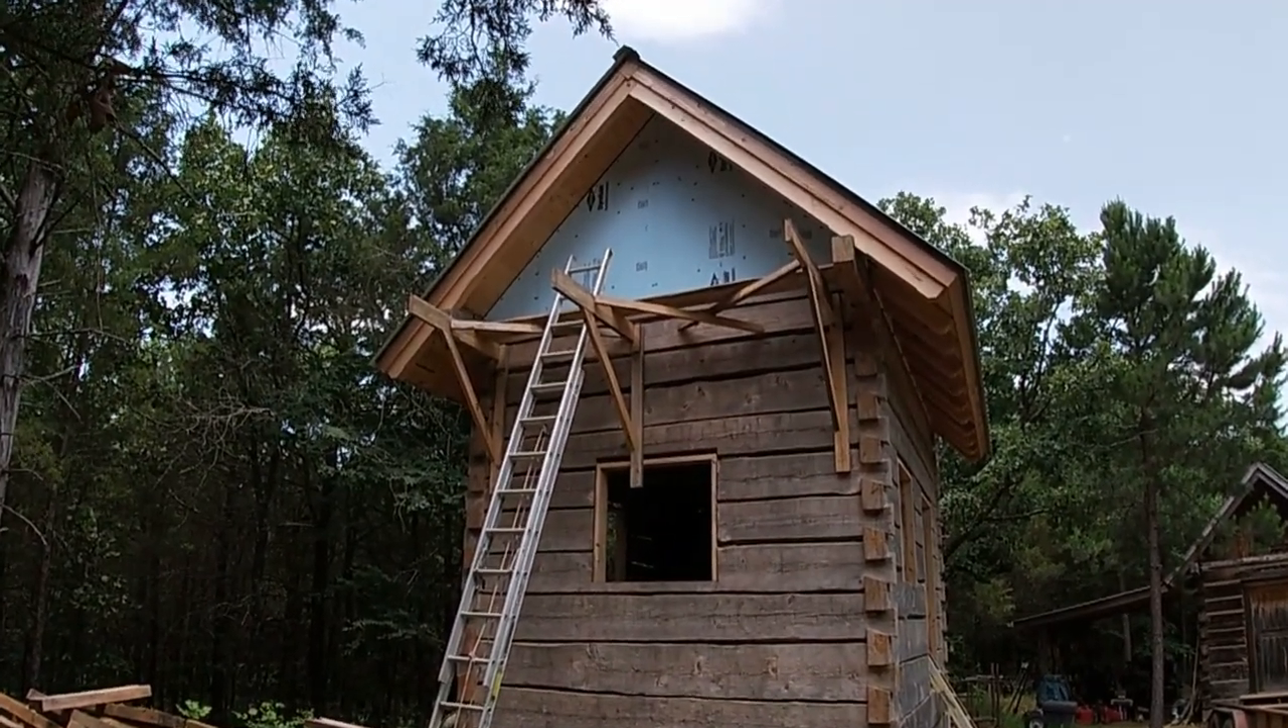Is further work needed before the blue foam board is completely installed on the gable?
No.